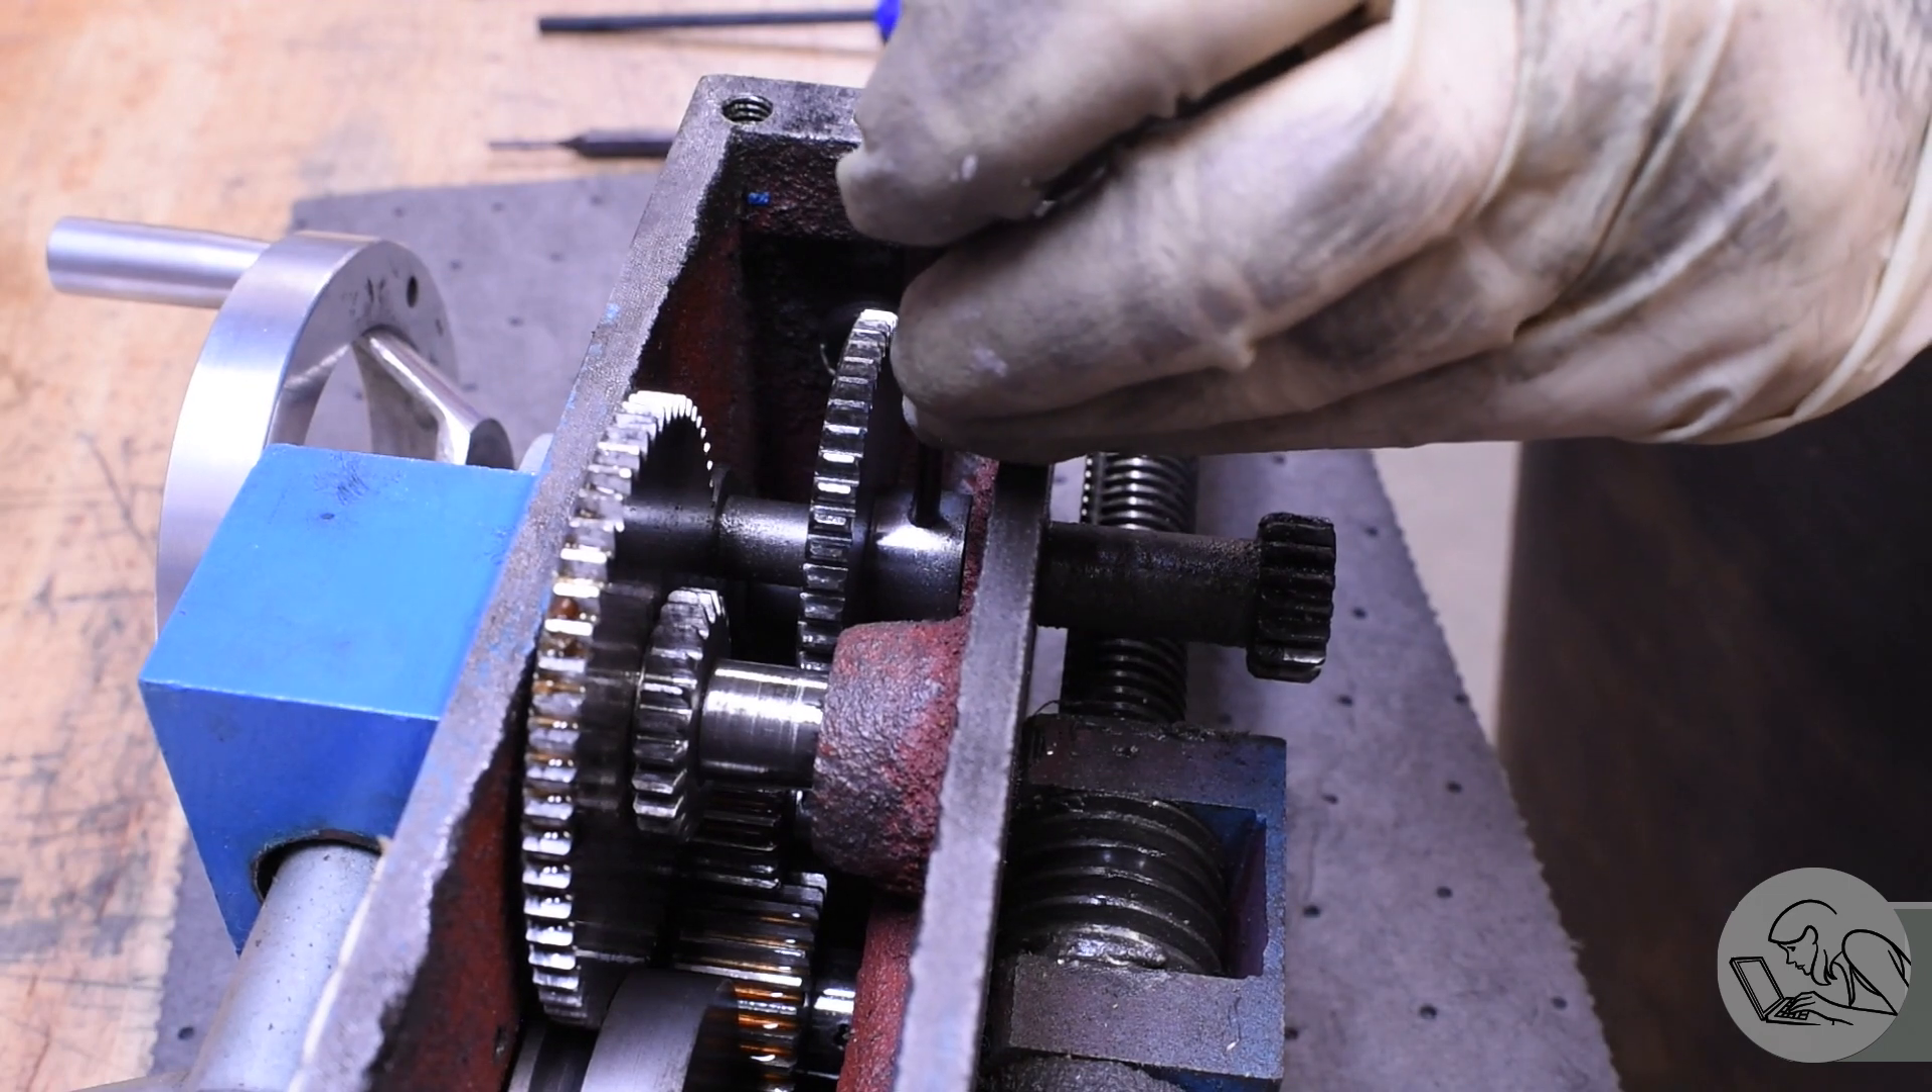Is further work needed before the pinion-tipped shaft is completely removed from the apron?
Yes.